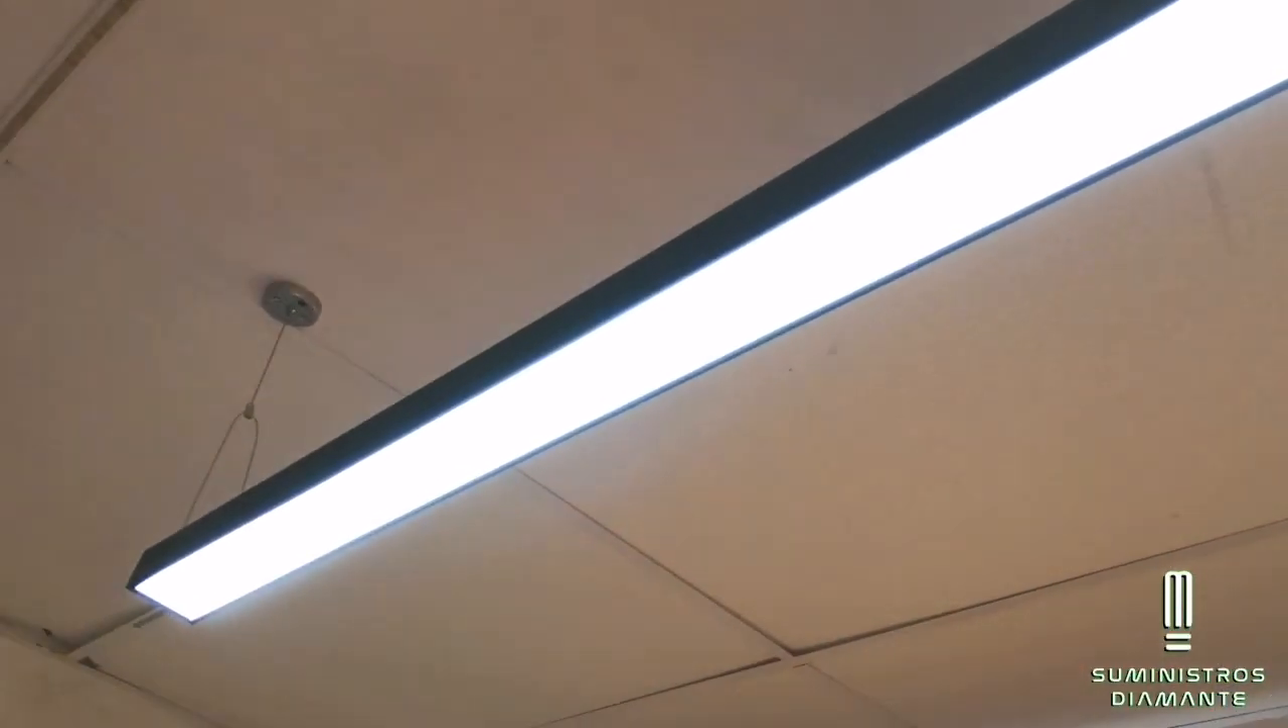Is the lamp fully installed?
Yes.